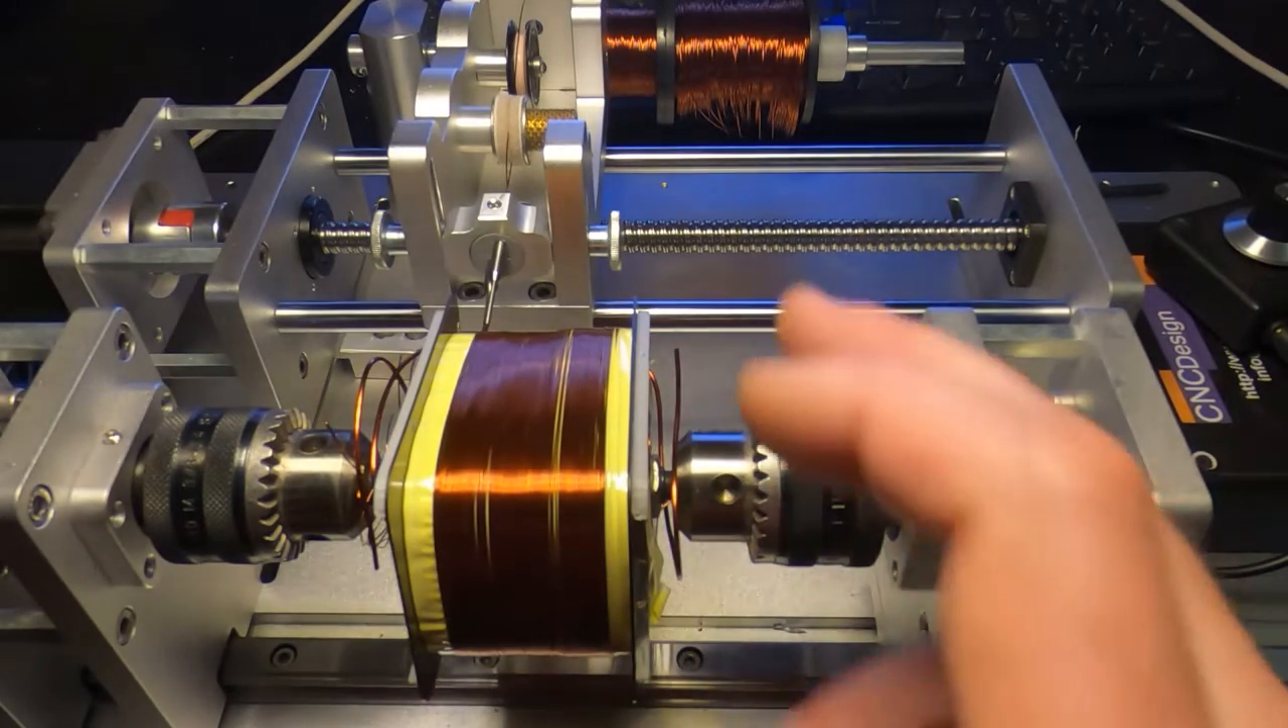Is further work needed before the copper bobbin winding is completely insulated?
Yes.